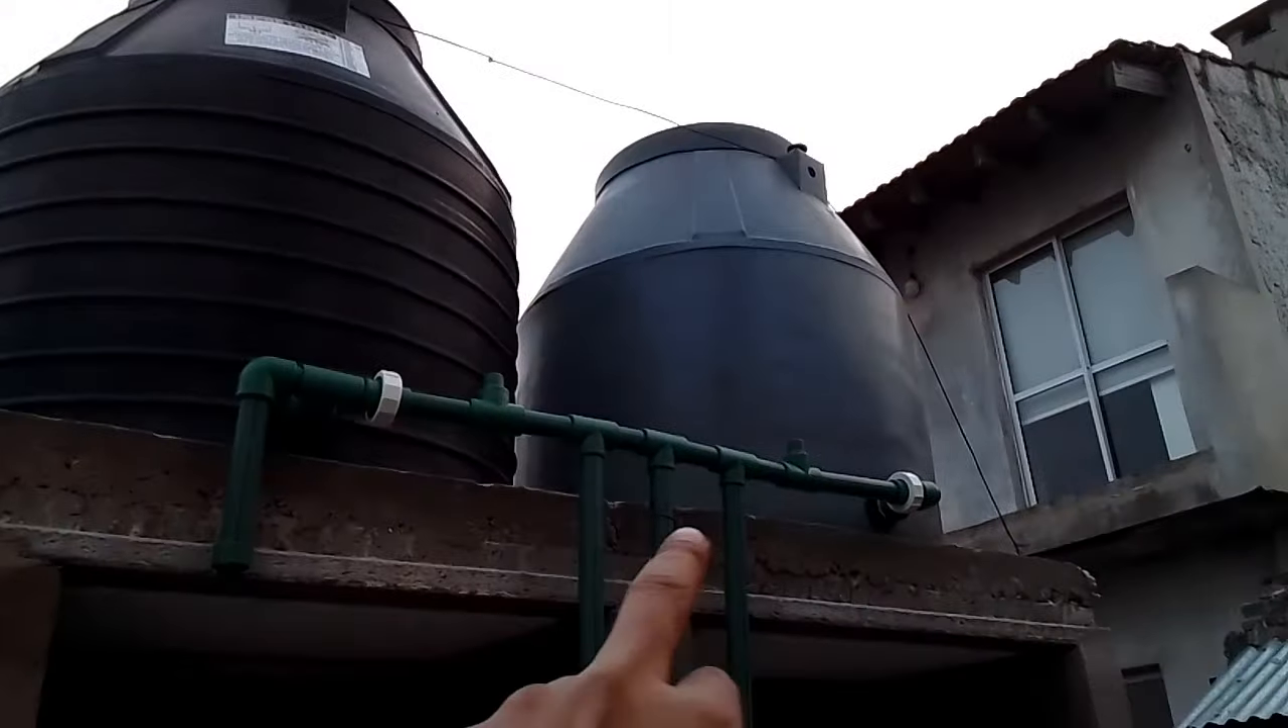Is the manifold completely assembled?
Yes.